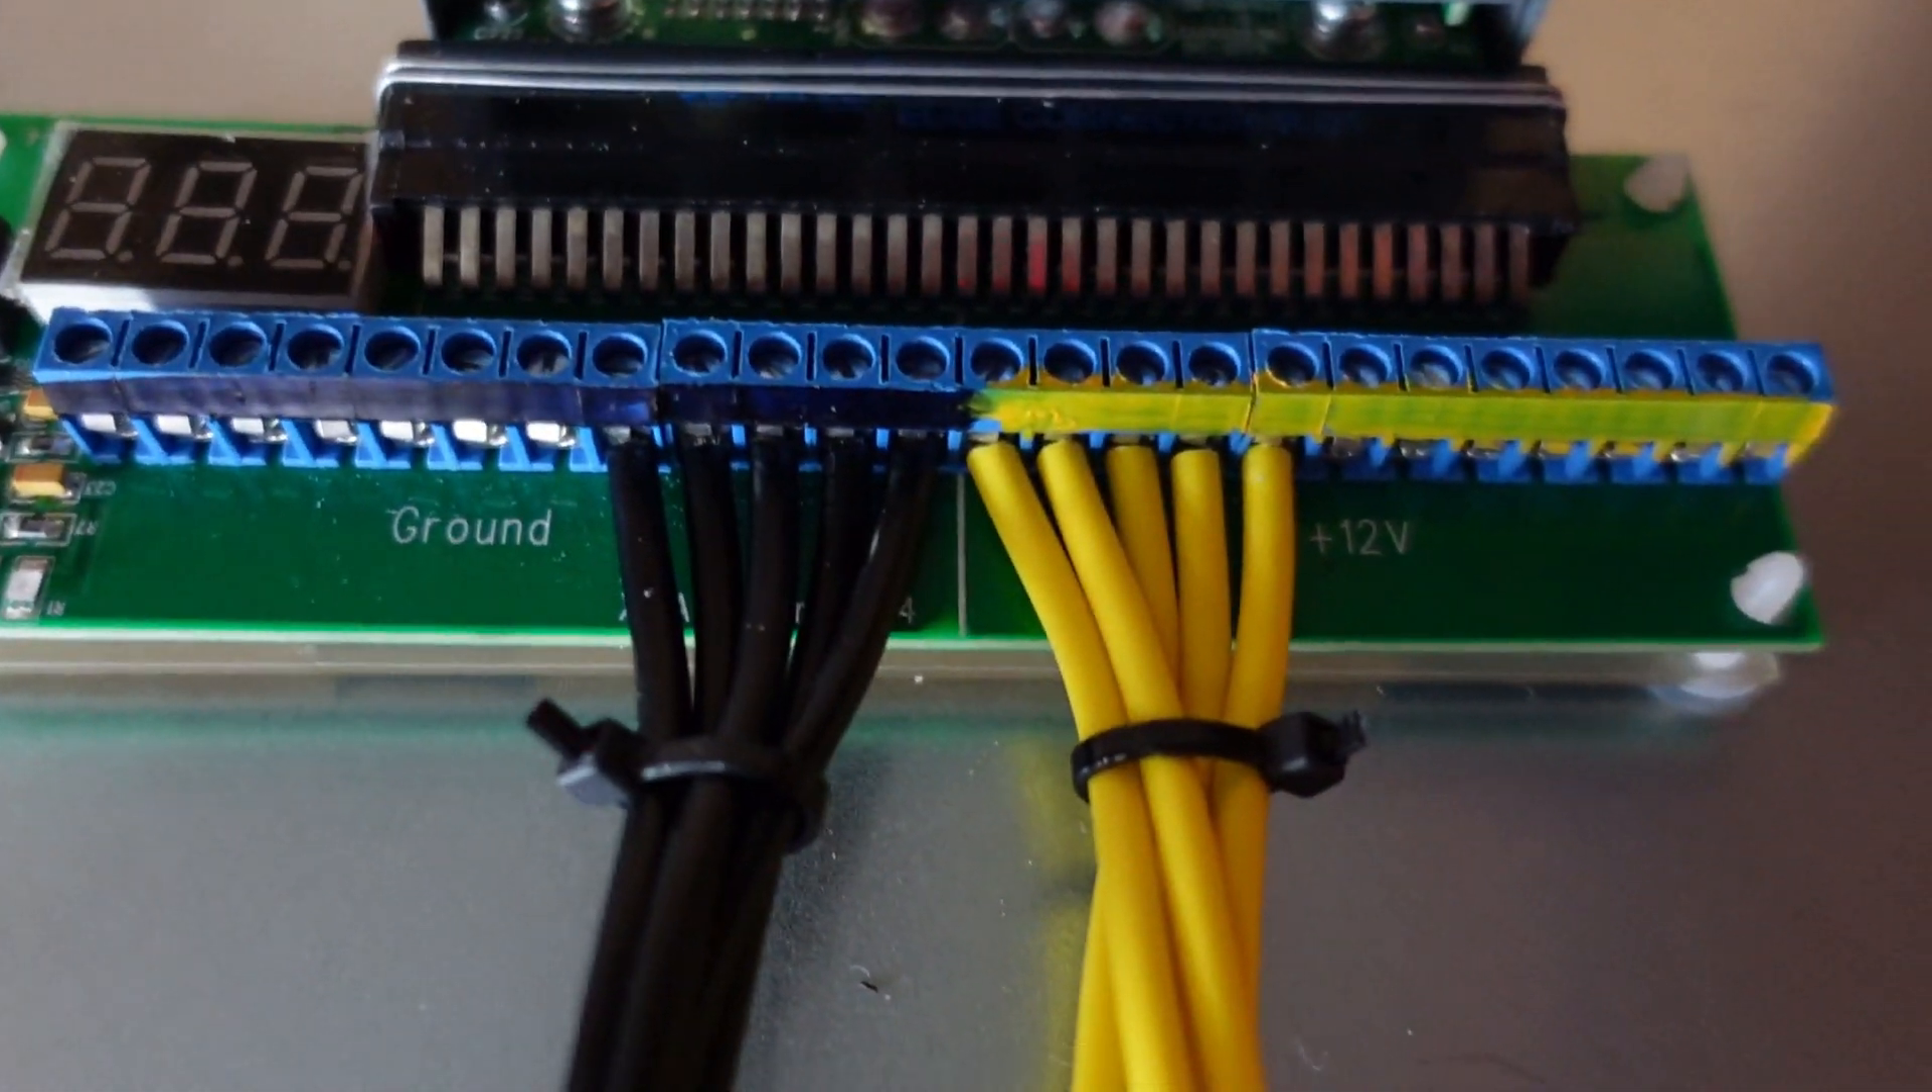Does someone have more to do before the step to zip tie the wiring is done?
No.